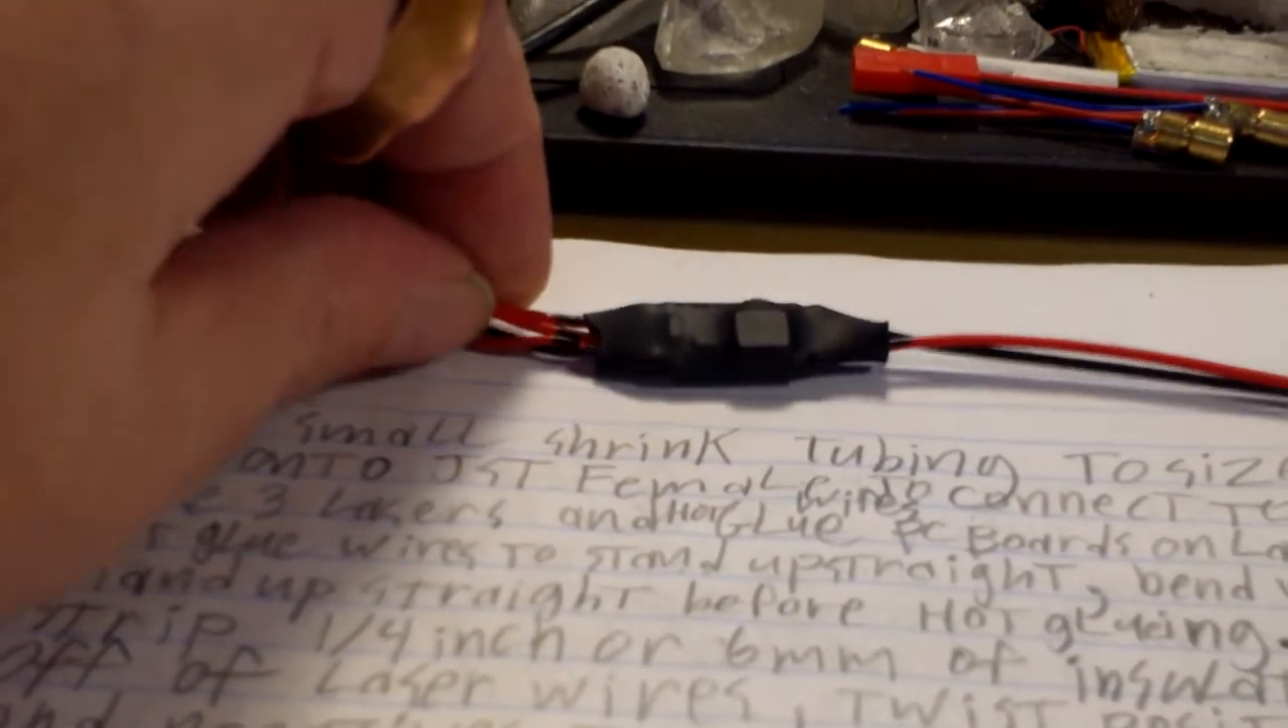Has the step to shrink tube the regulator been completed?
Yes.